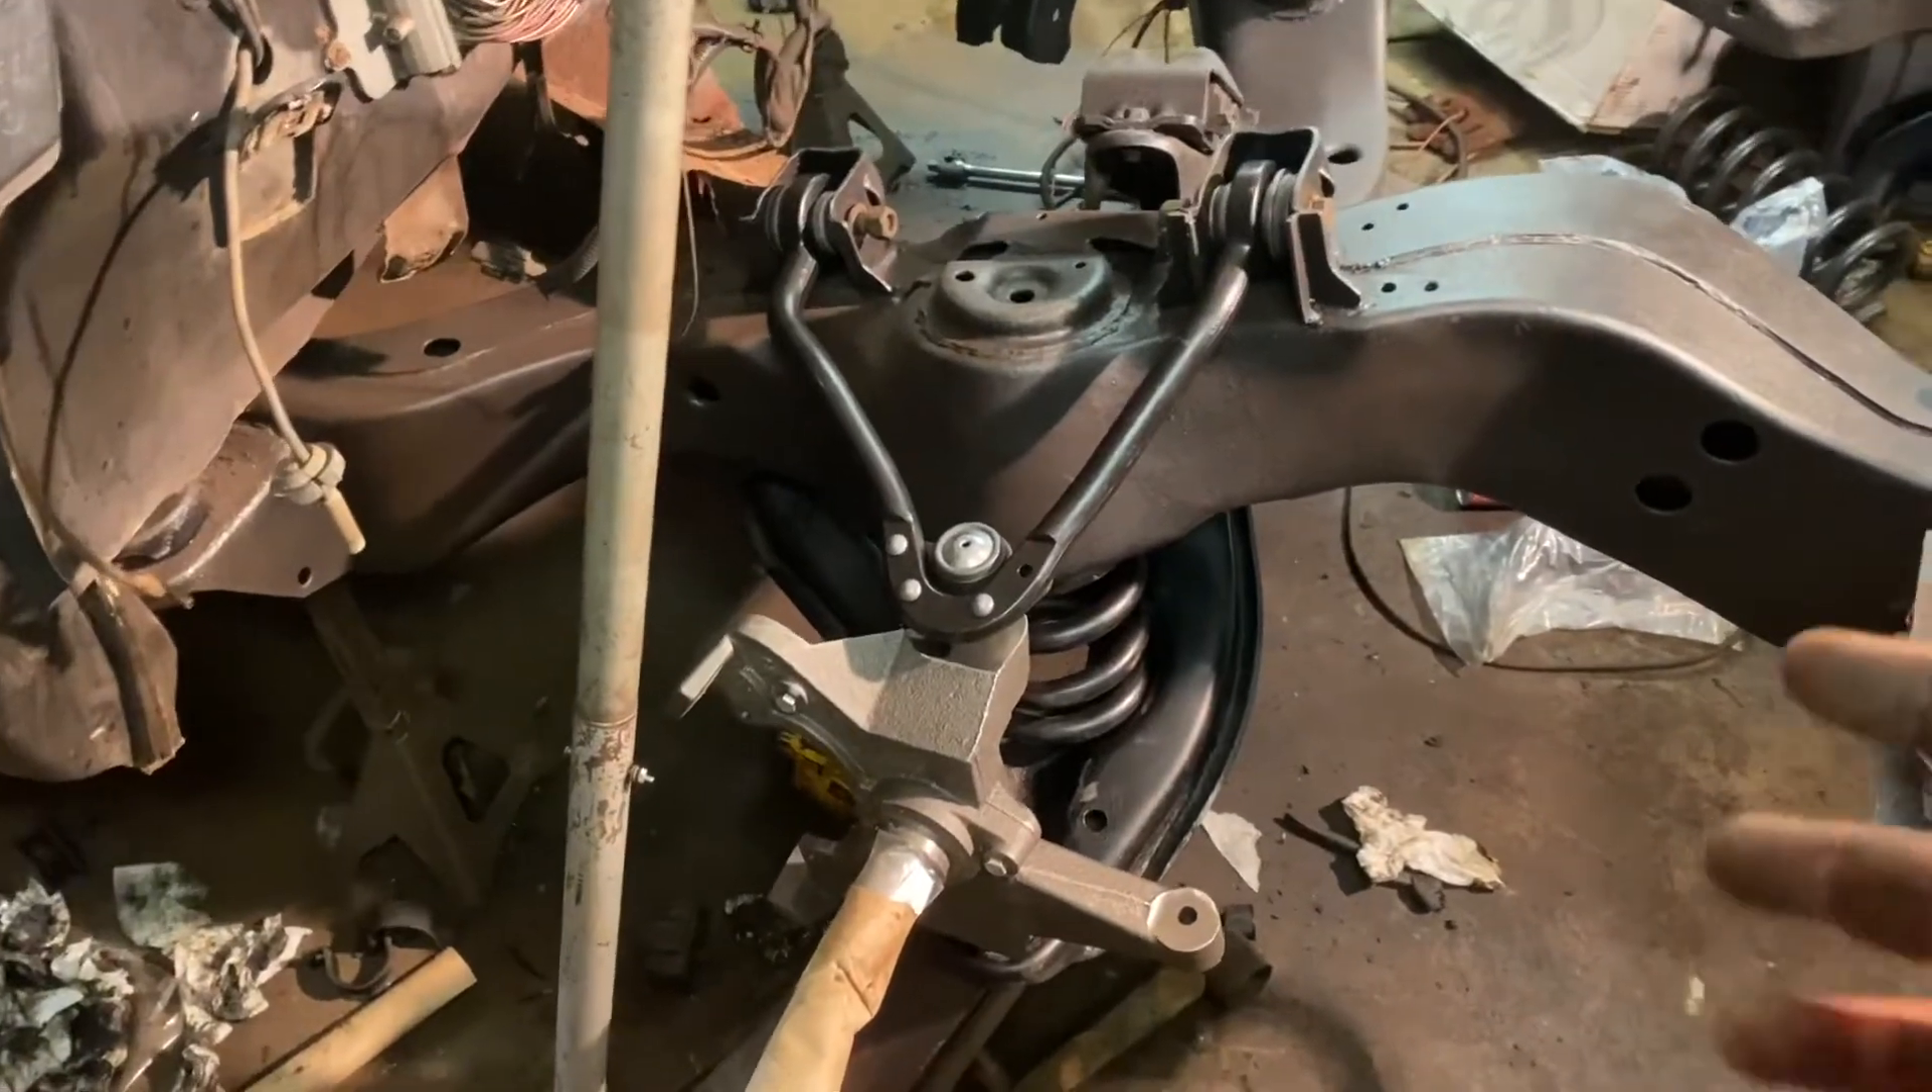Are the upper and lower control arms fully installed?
Yes.